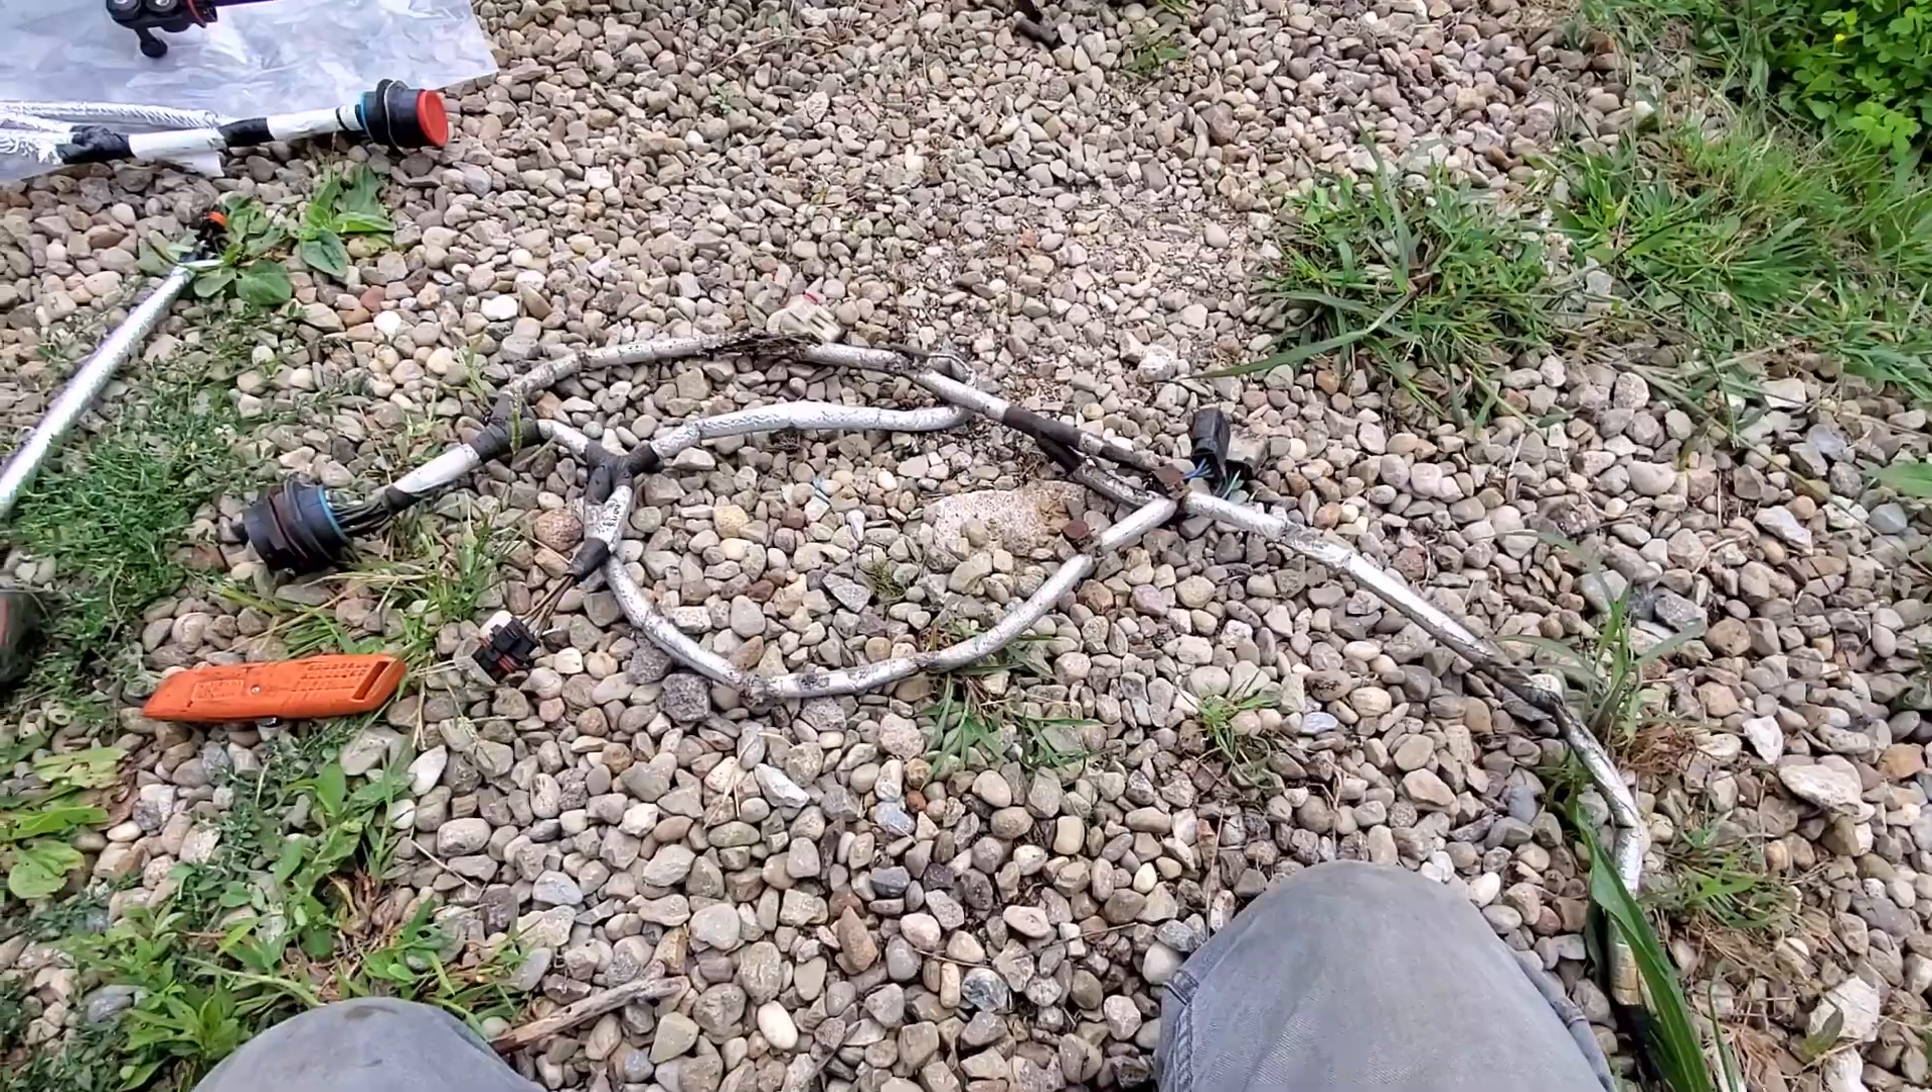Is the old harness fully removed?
Yes.